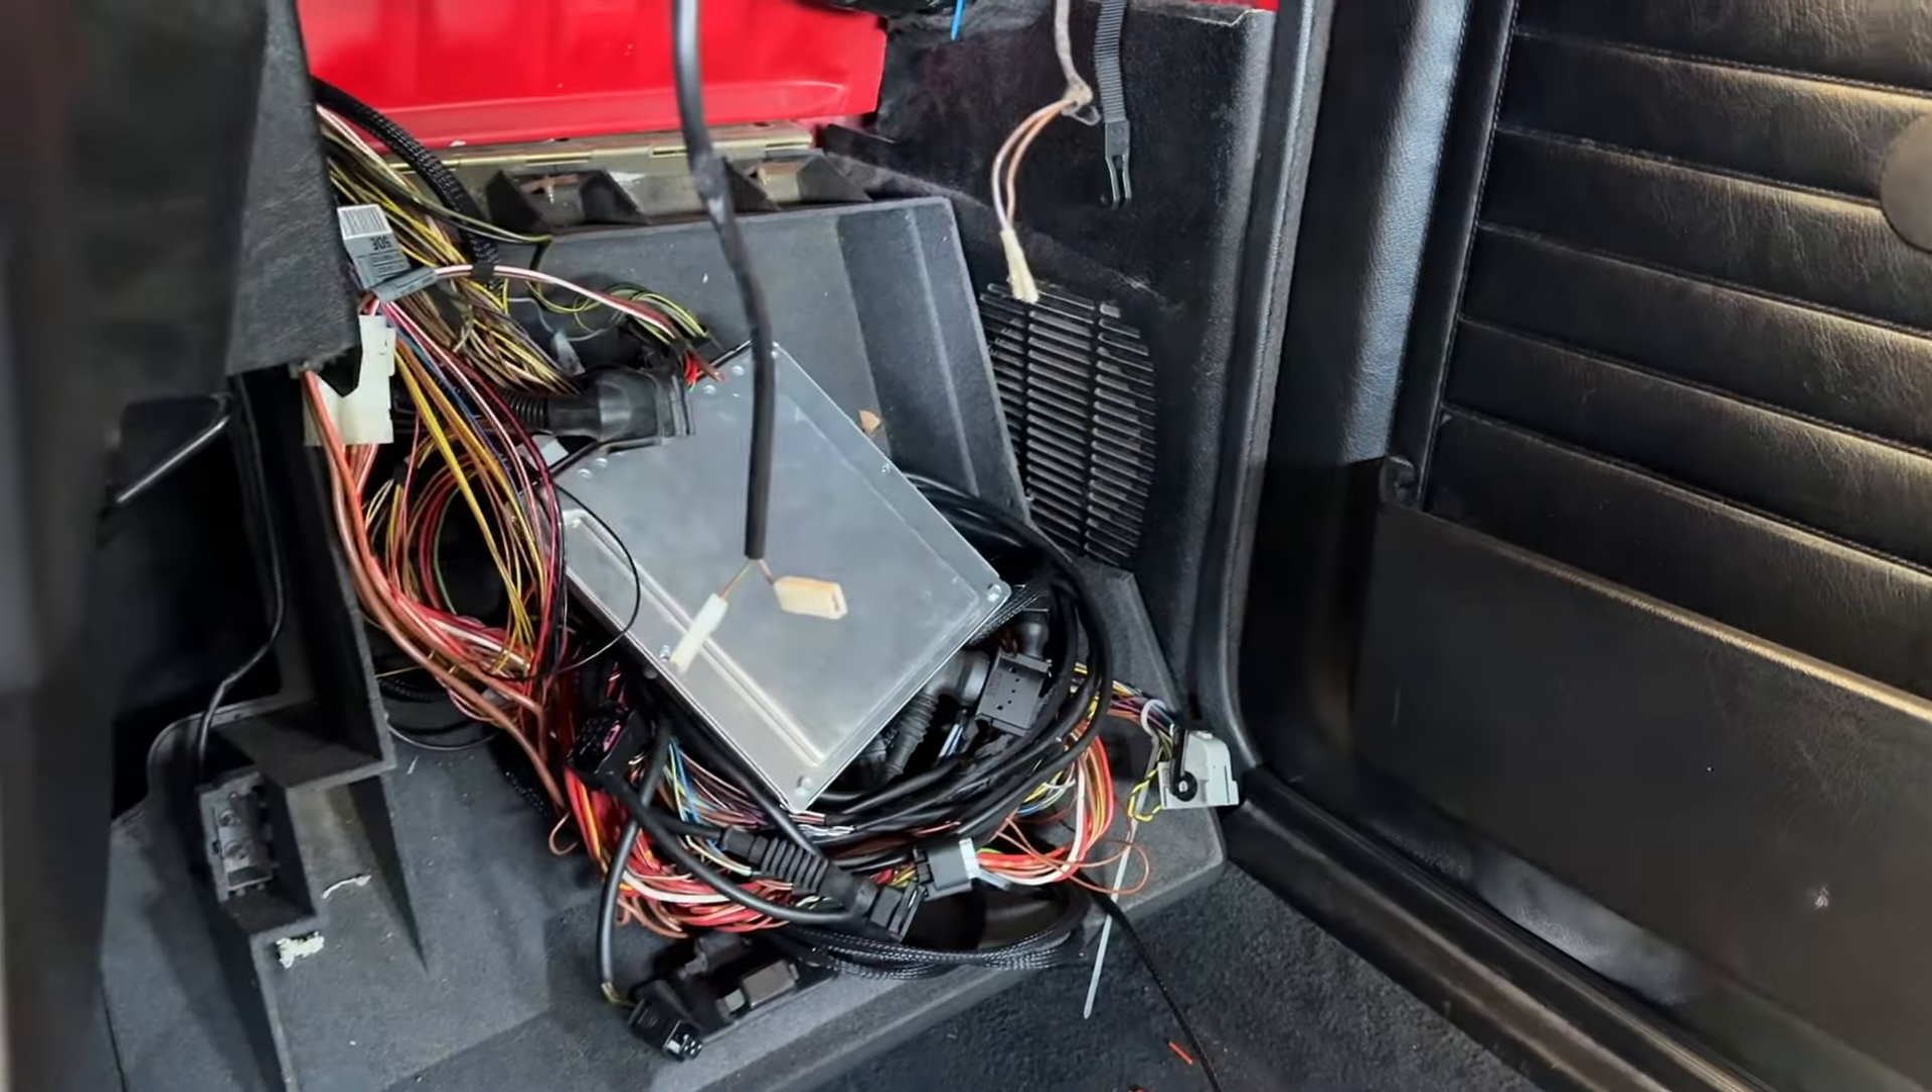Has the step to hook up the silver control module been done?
No.